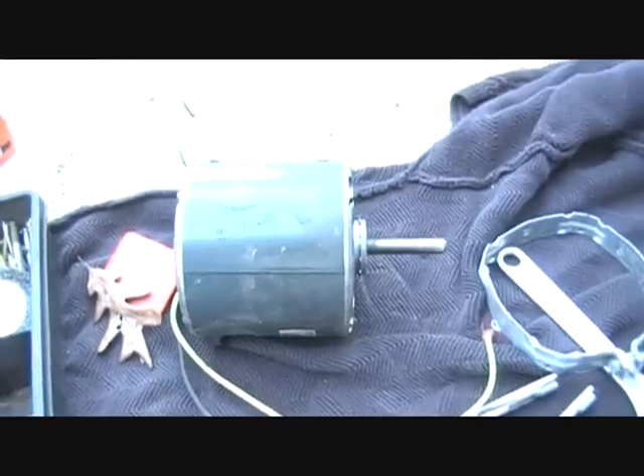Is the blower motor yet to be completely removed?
No.